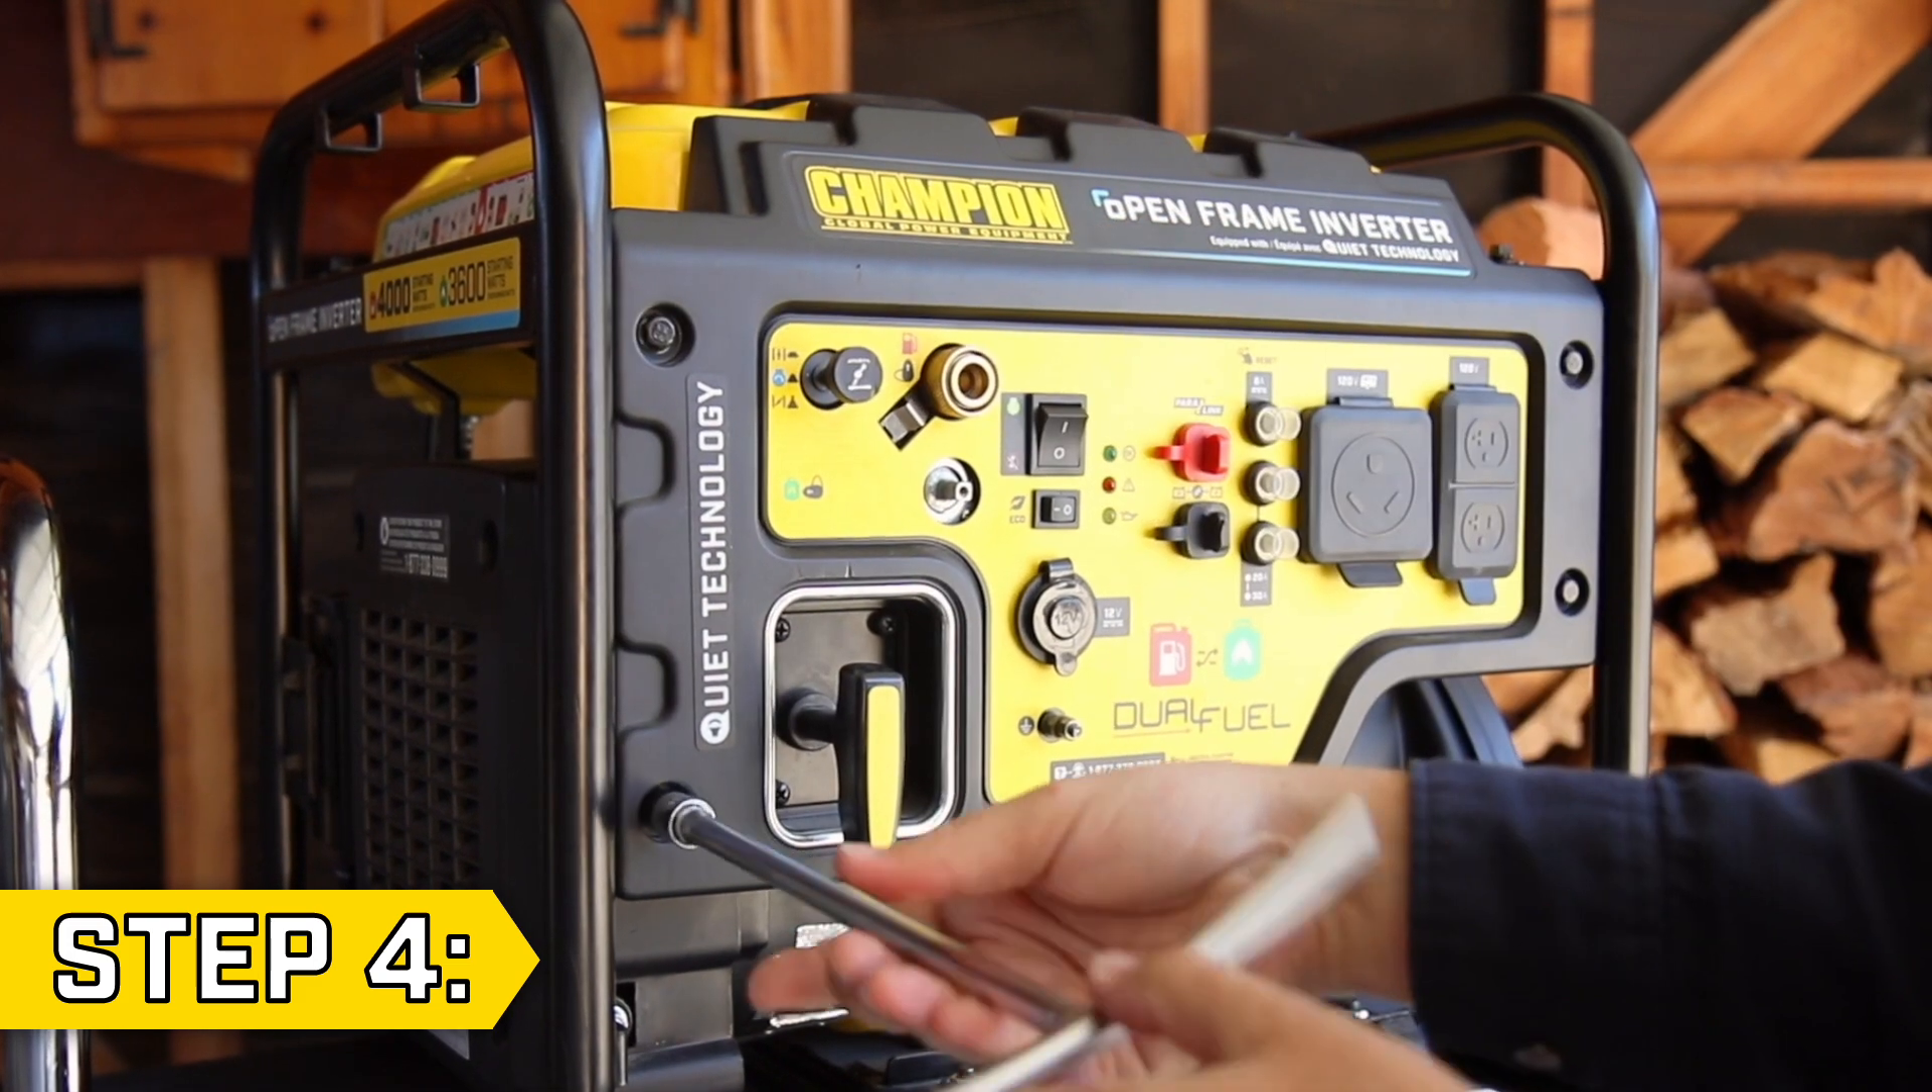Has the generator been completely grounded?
No.